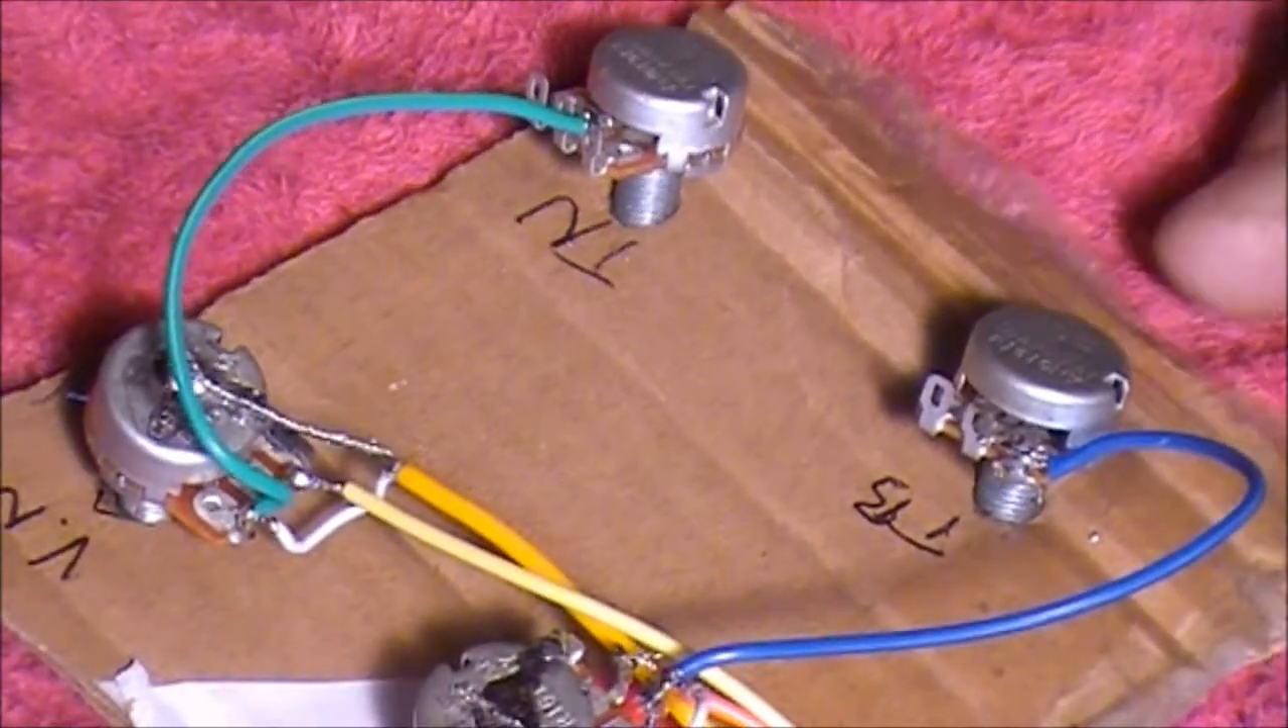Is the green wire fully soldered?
Yes.